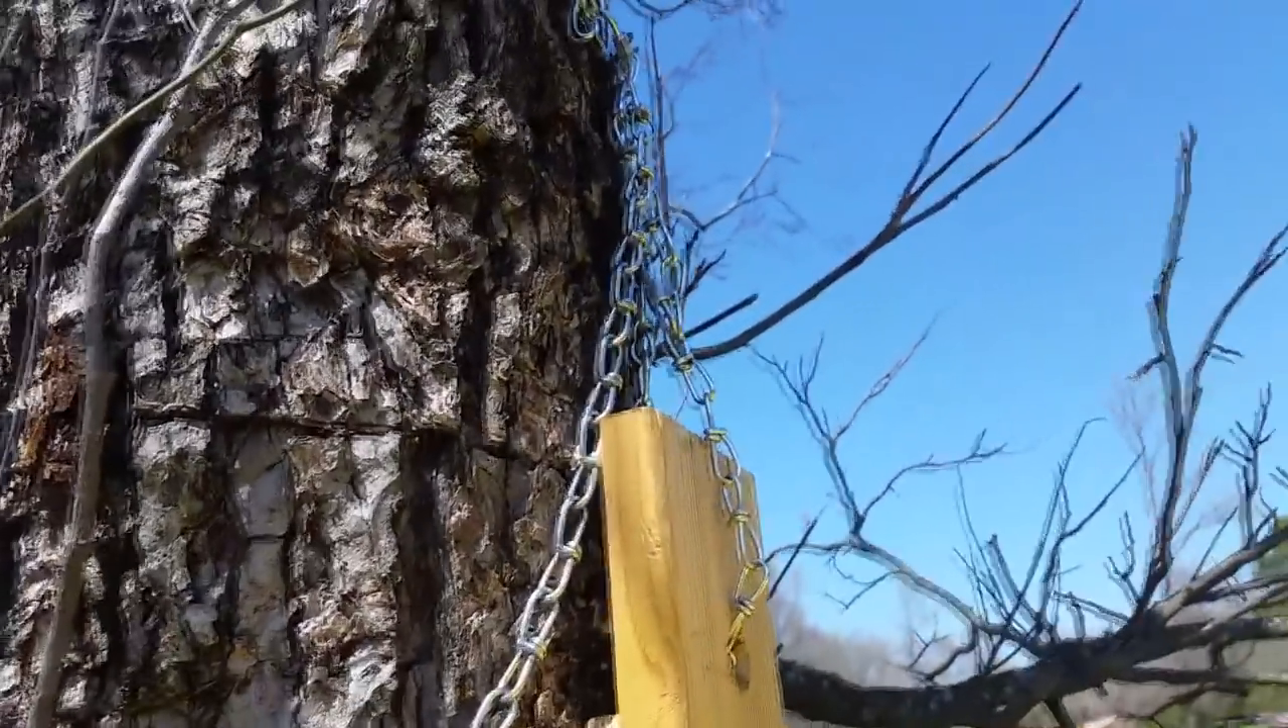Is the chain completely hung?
Yes.